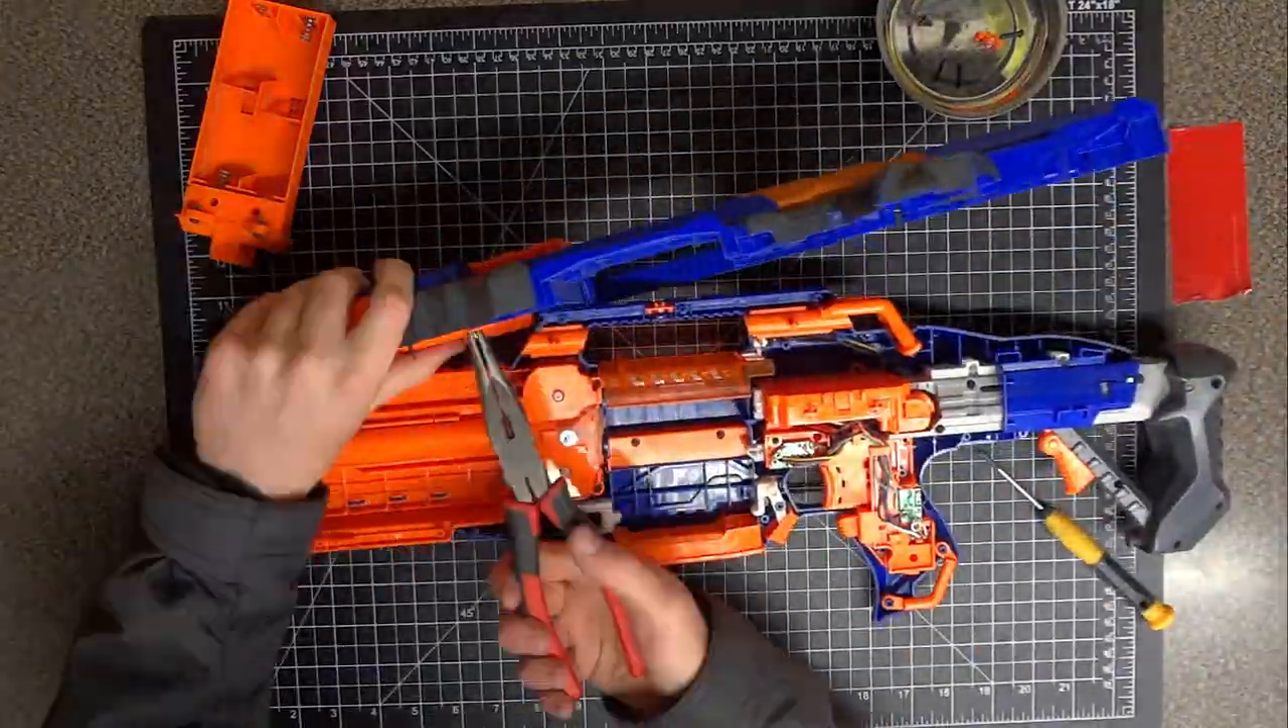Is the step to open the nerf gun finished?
Yes.